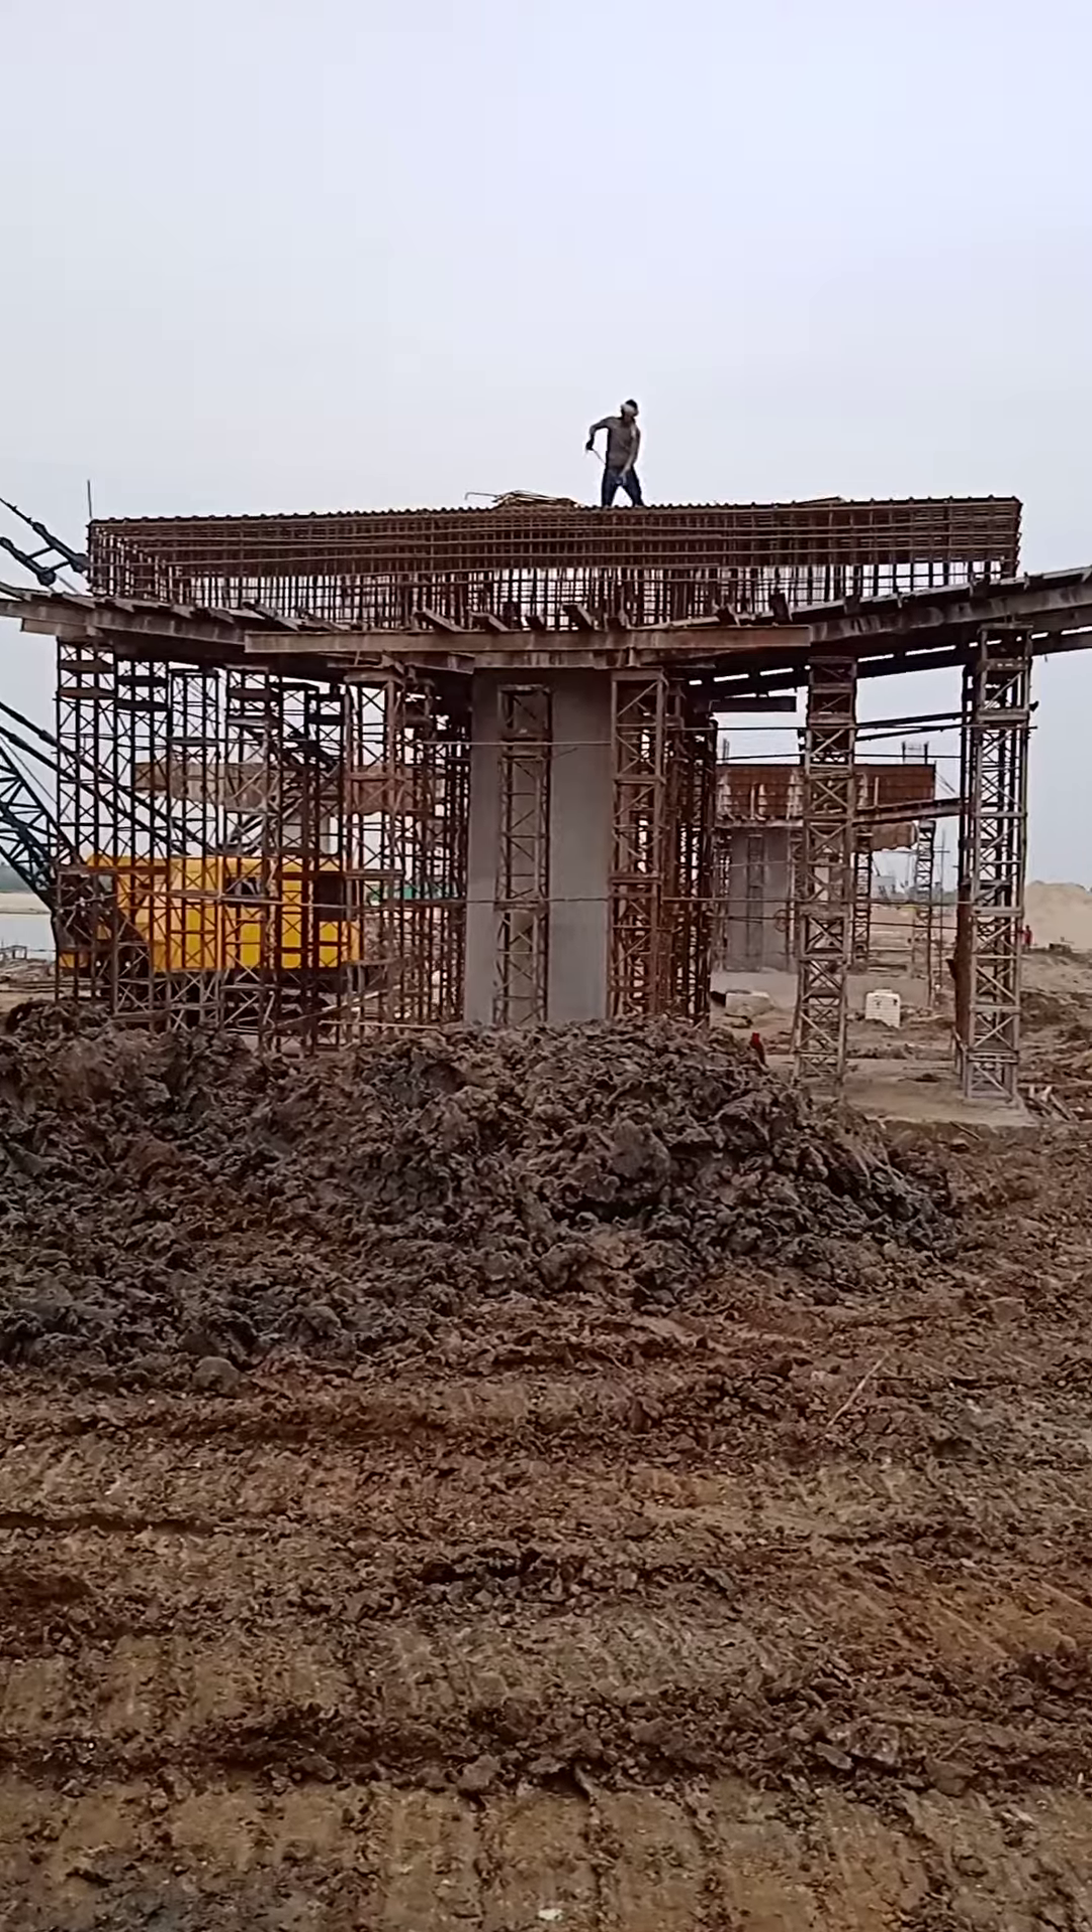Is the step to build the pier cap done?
No.